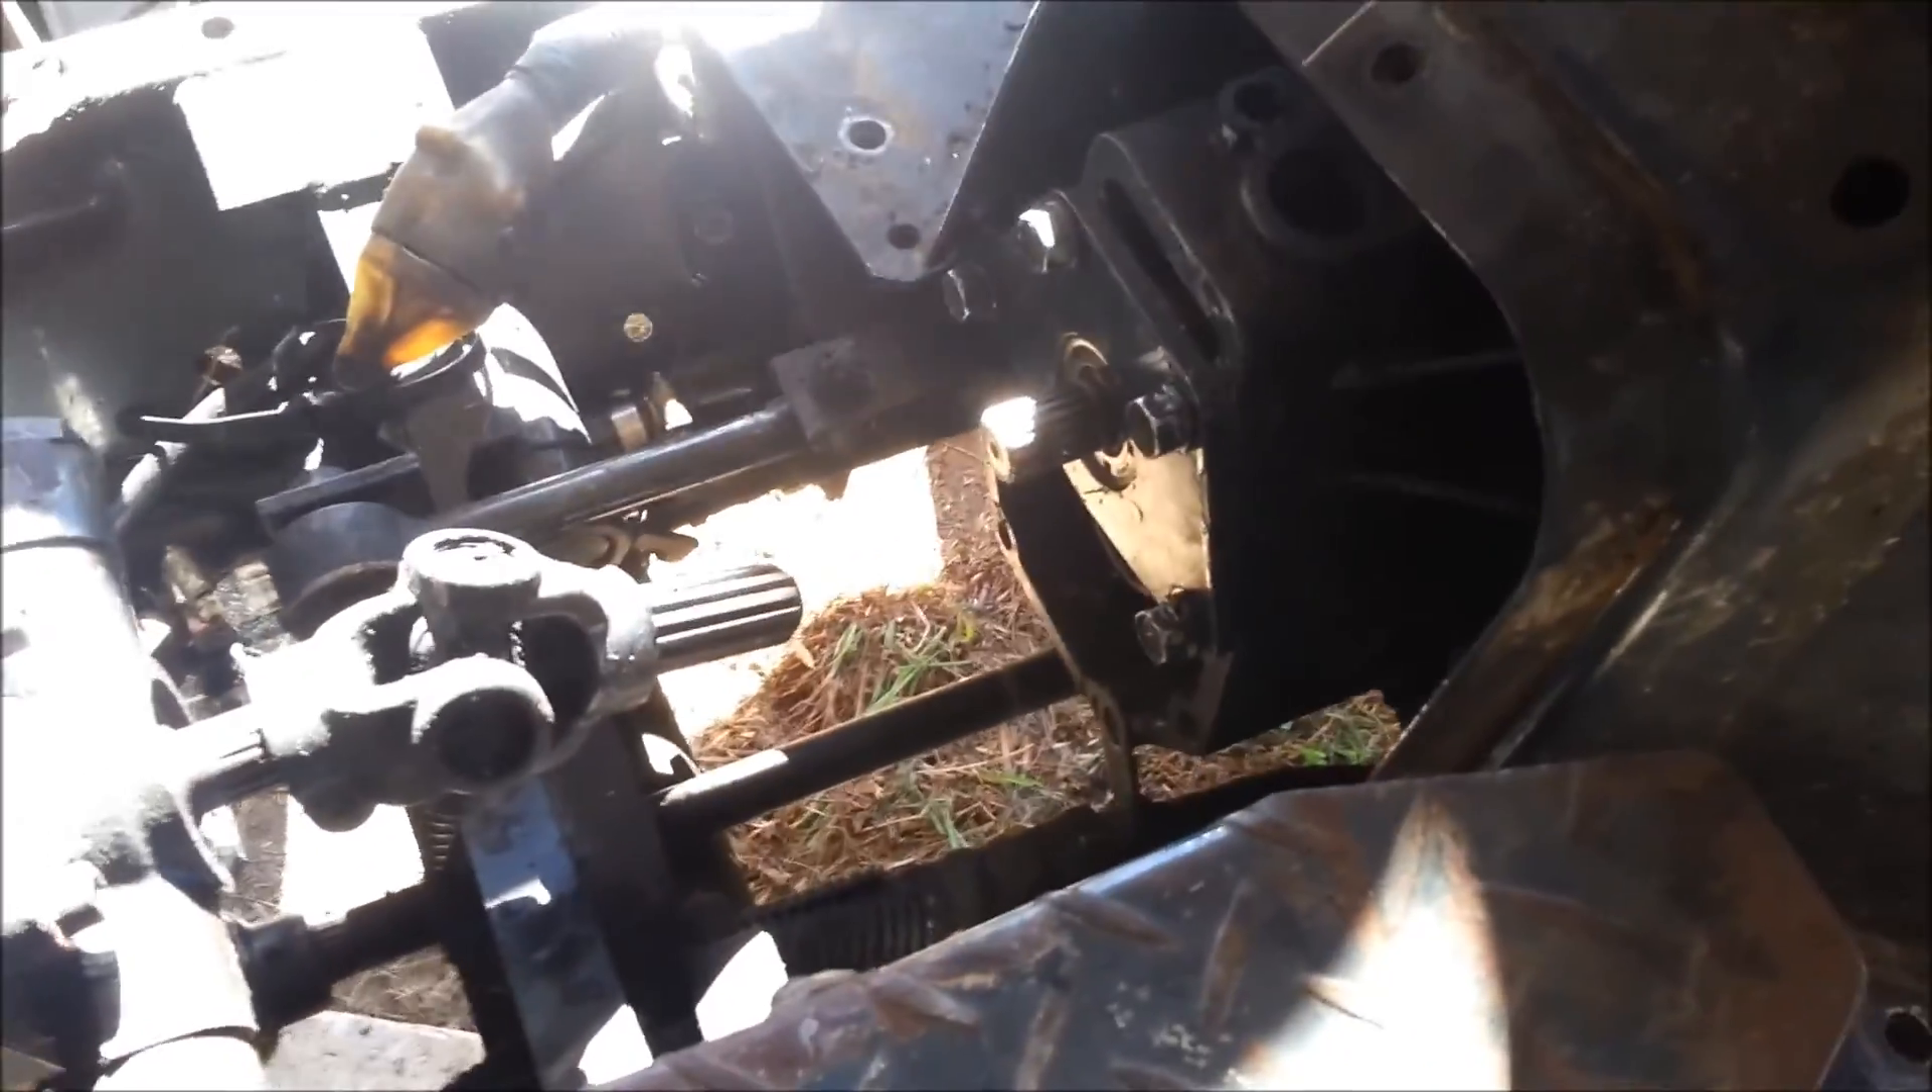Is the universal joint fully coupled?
No.